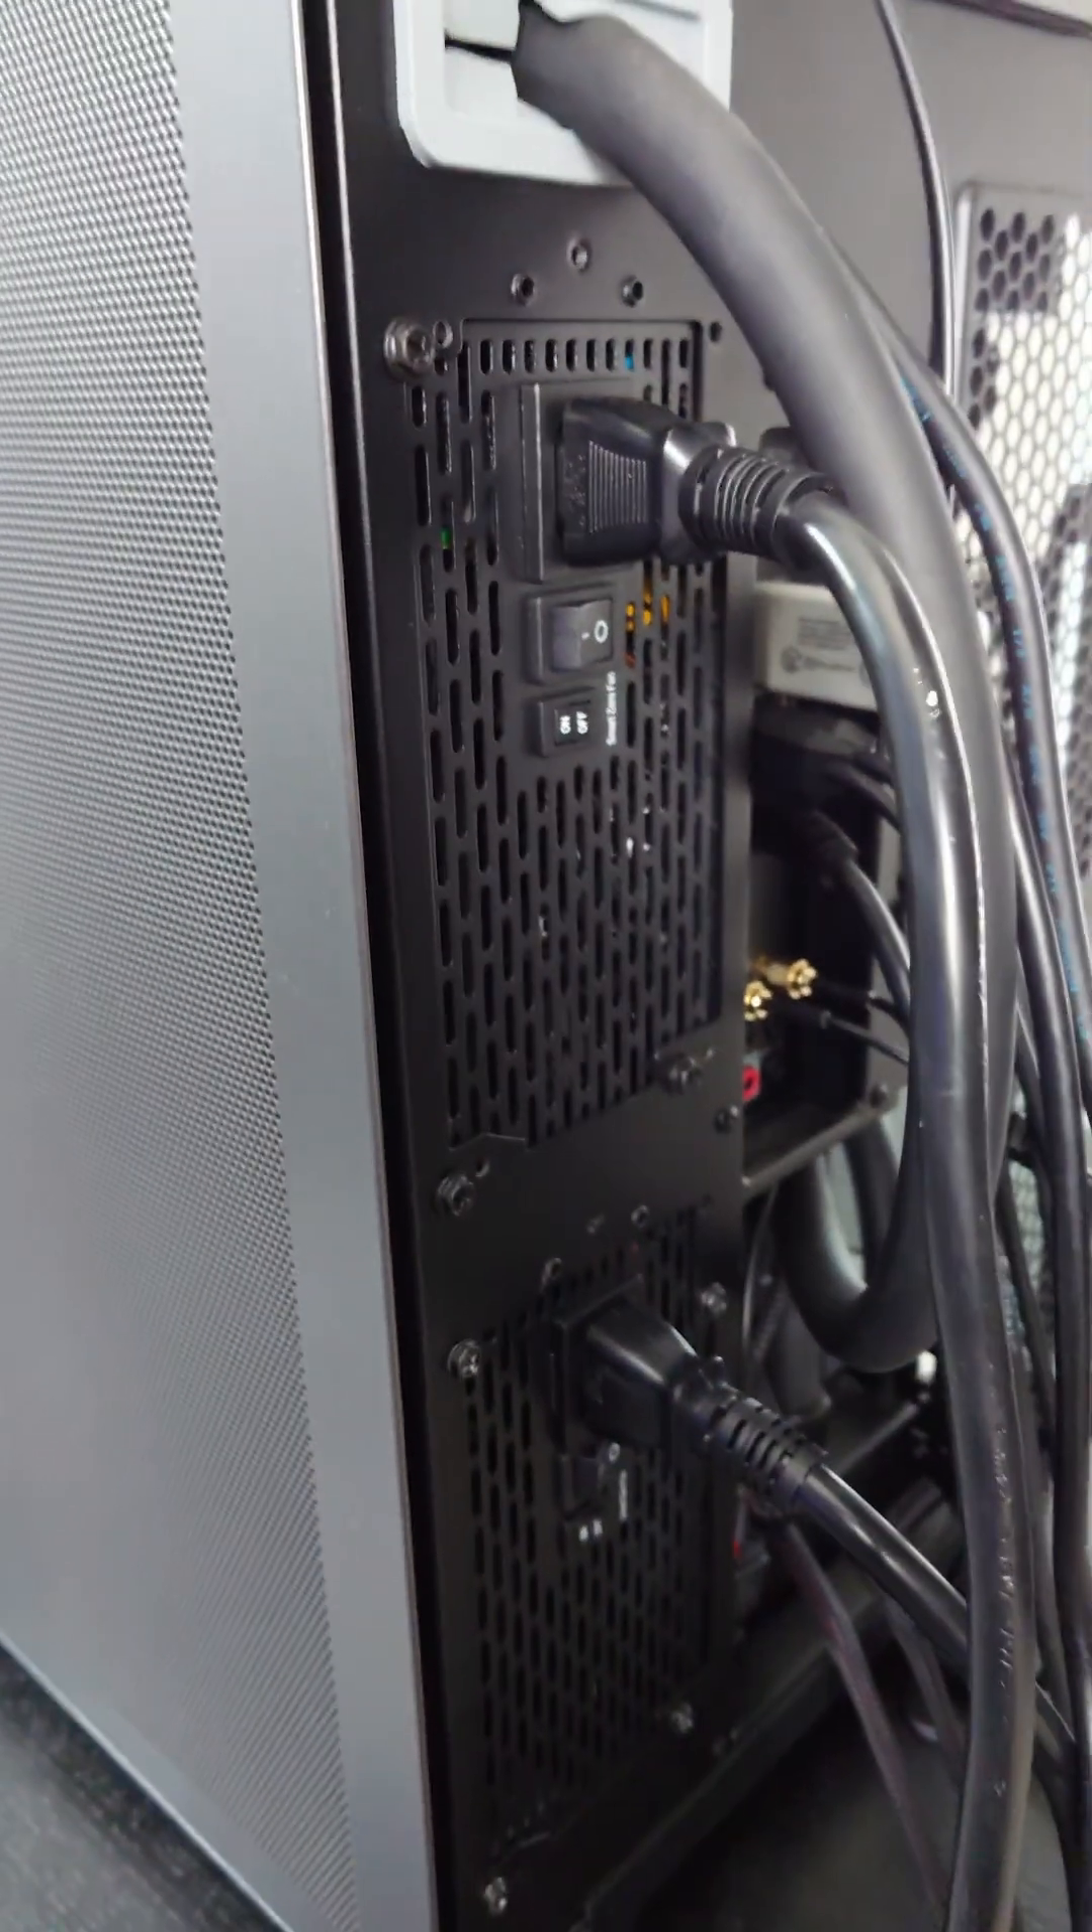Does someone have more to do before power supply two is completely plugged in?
No.